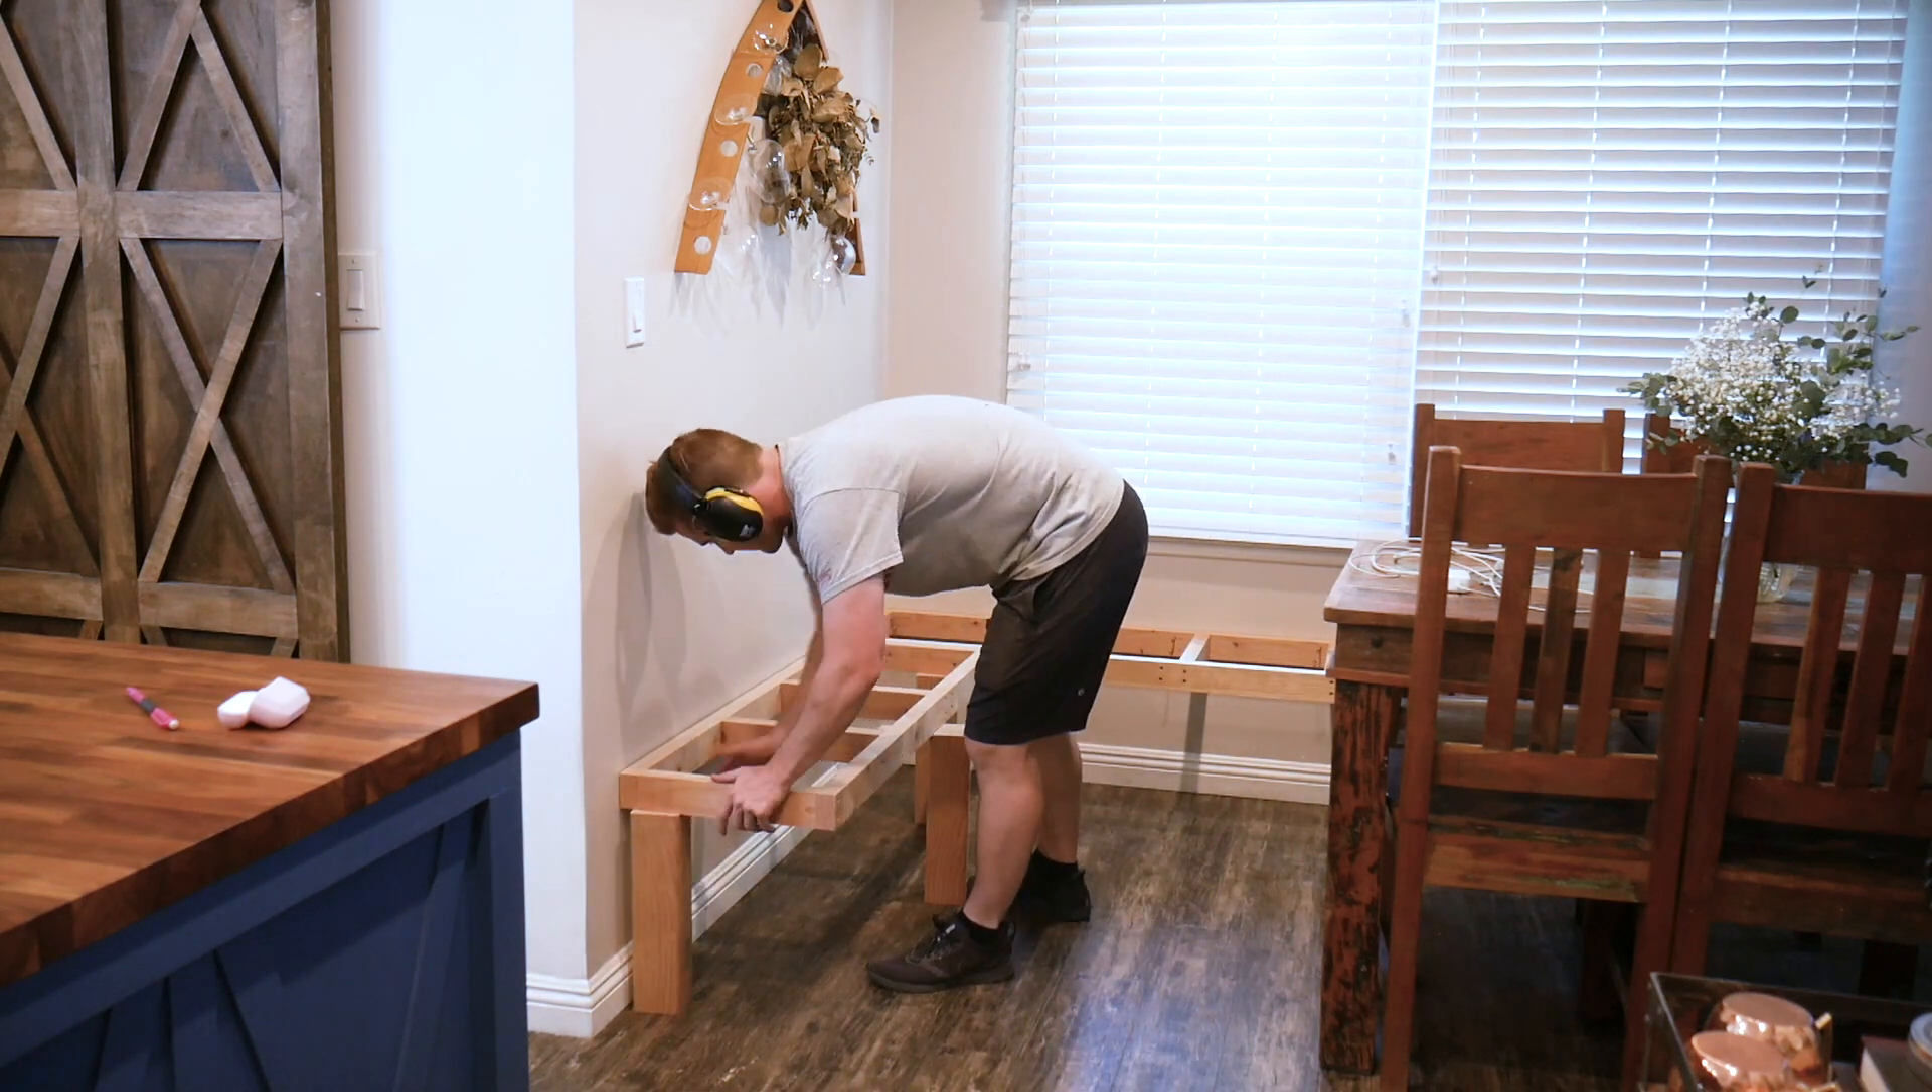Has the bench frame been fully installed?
No.